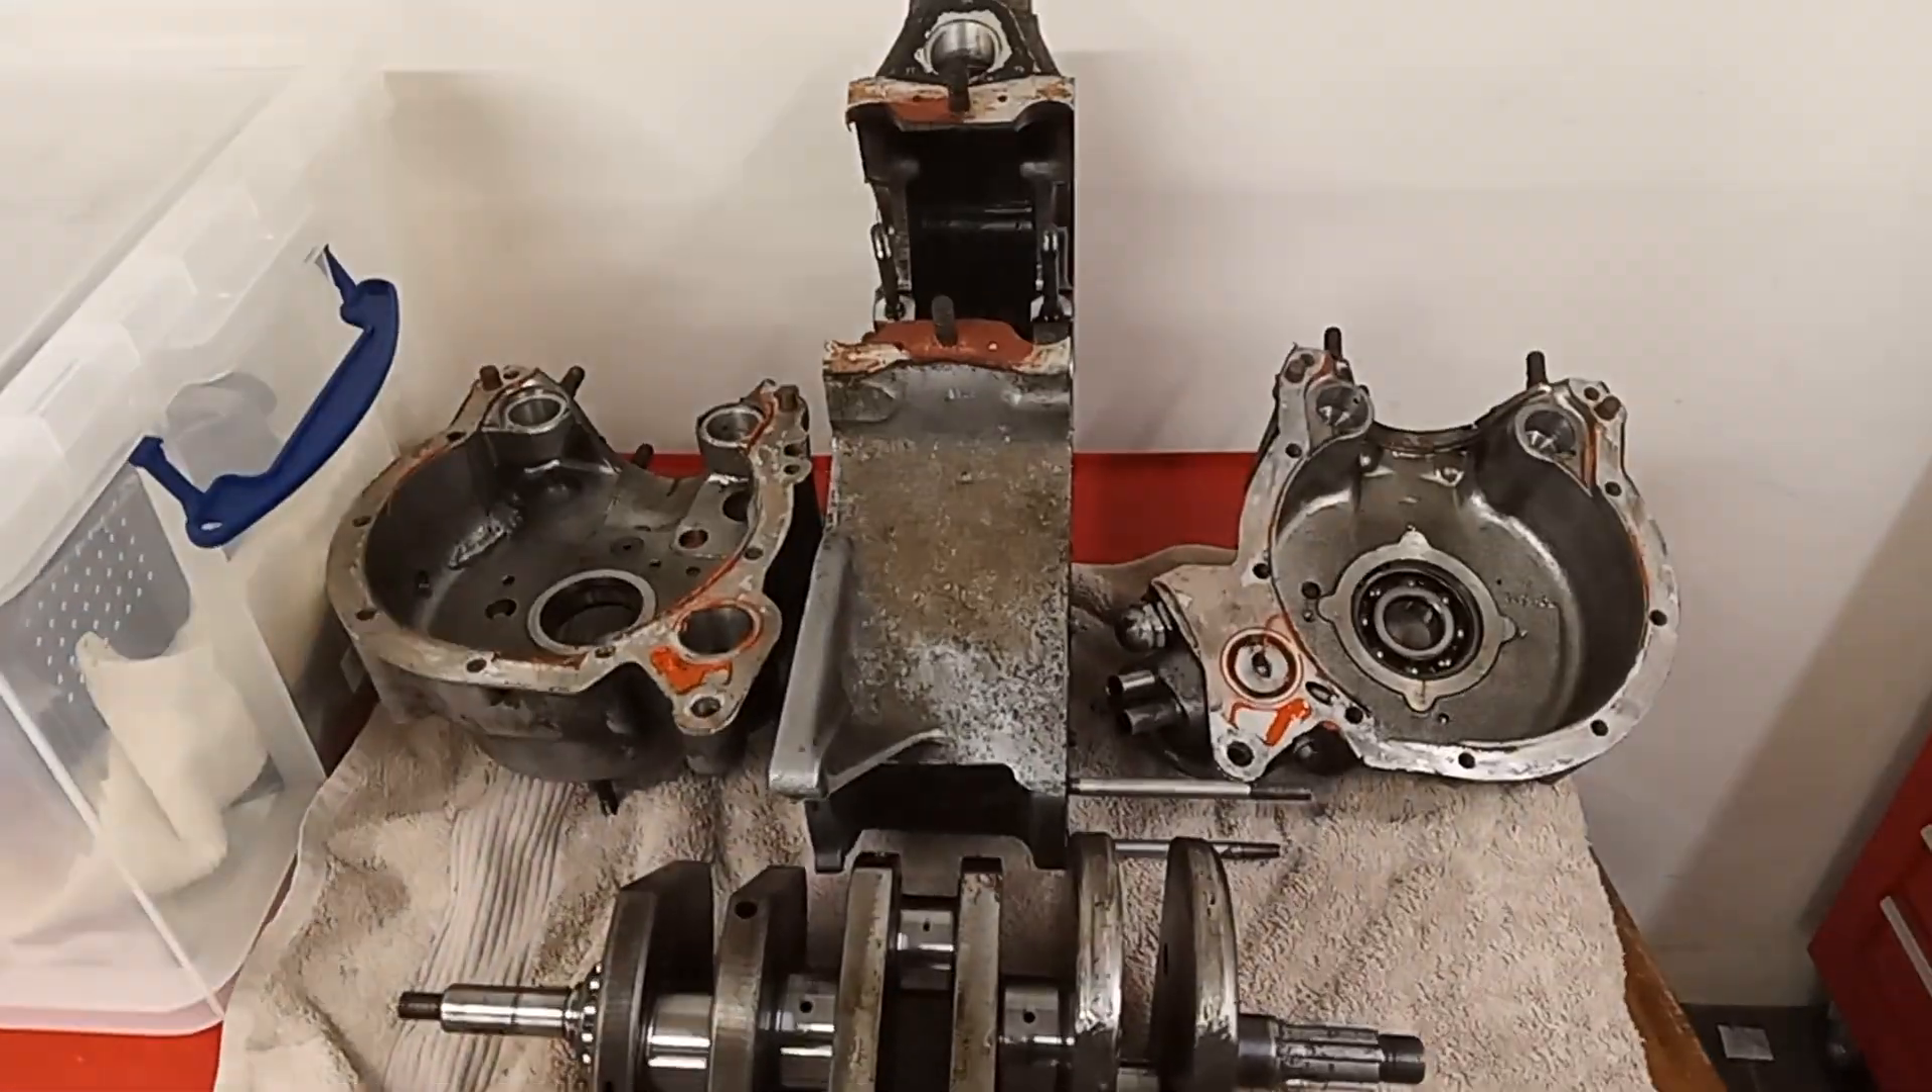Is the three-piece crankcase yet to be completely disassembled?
No.